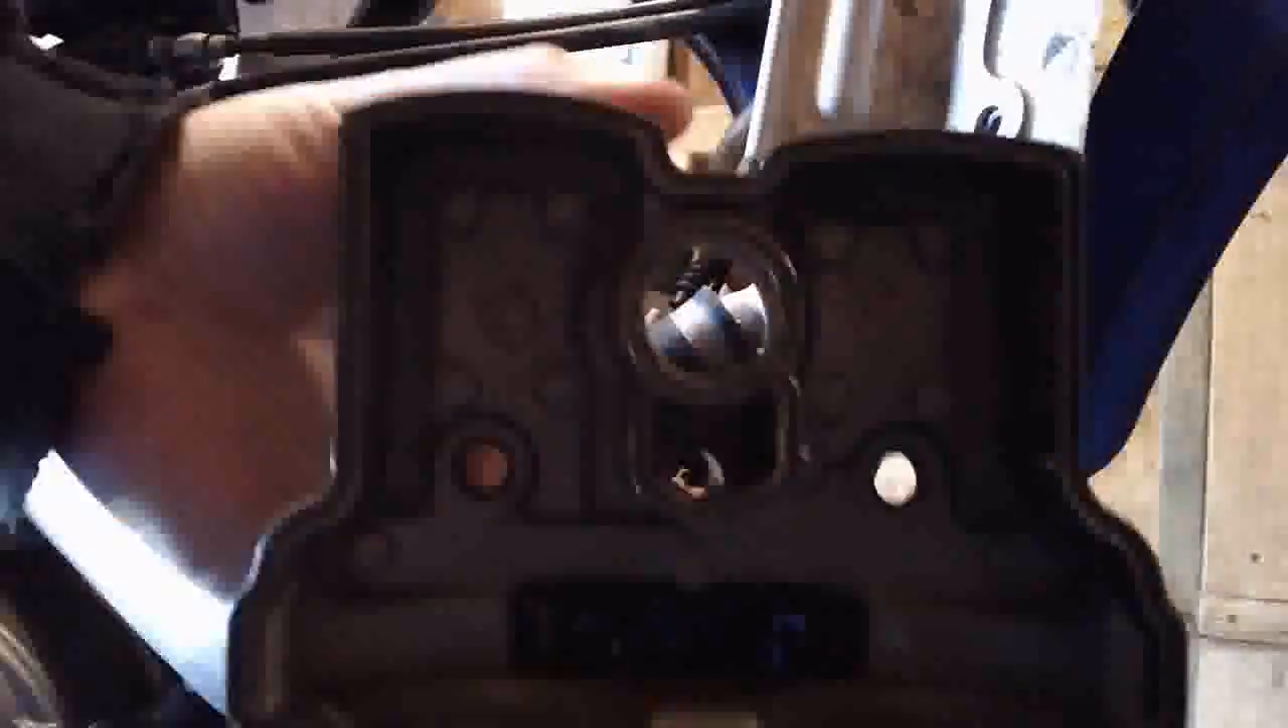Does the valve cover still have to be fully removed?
No.